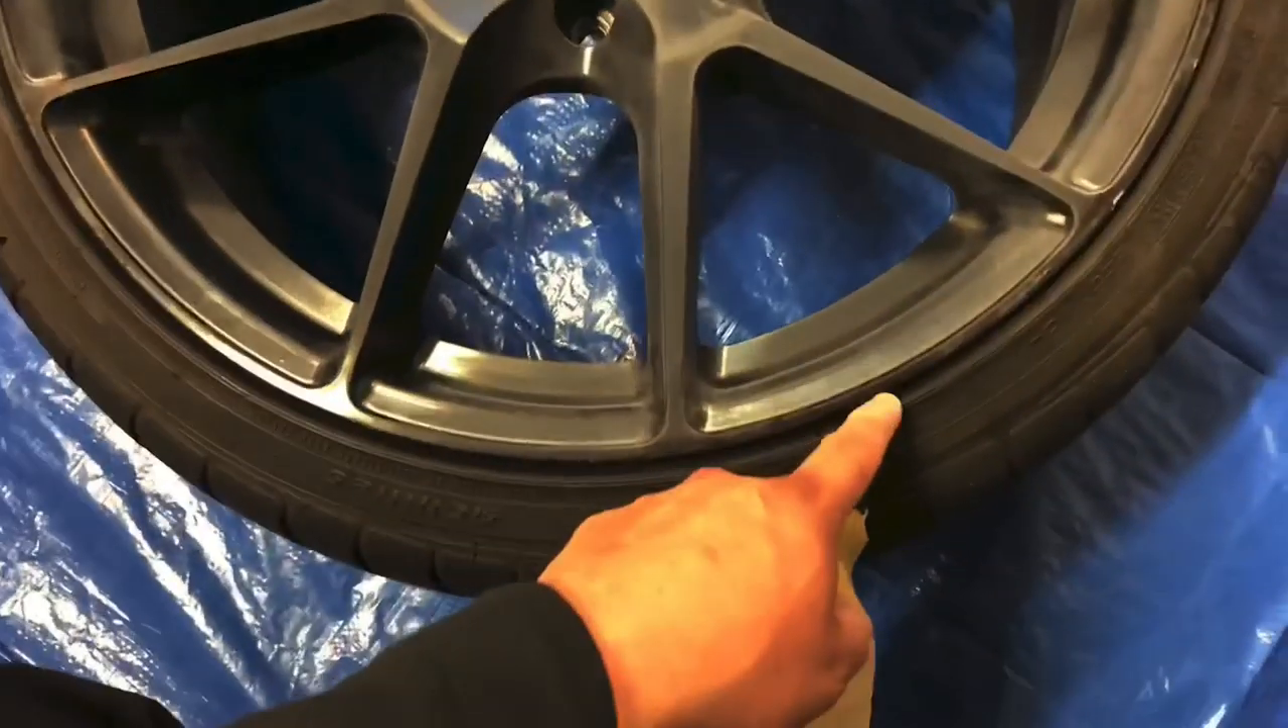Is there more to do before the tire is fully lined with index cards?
Yes.